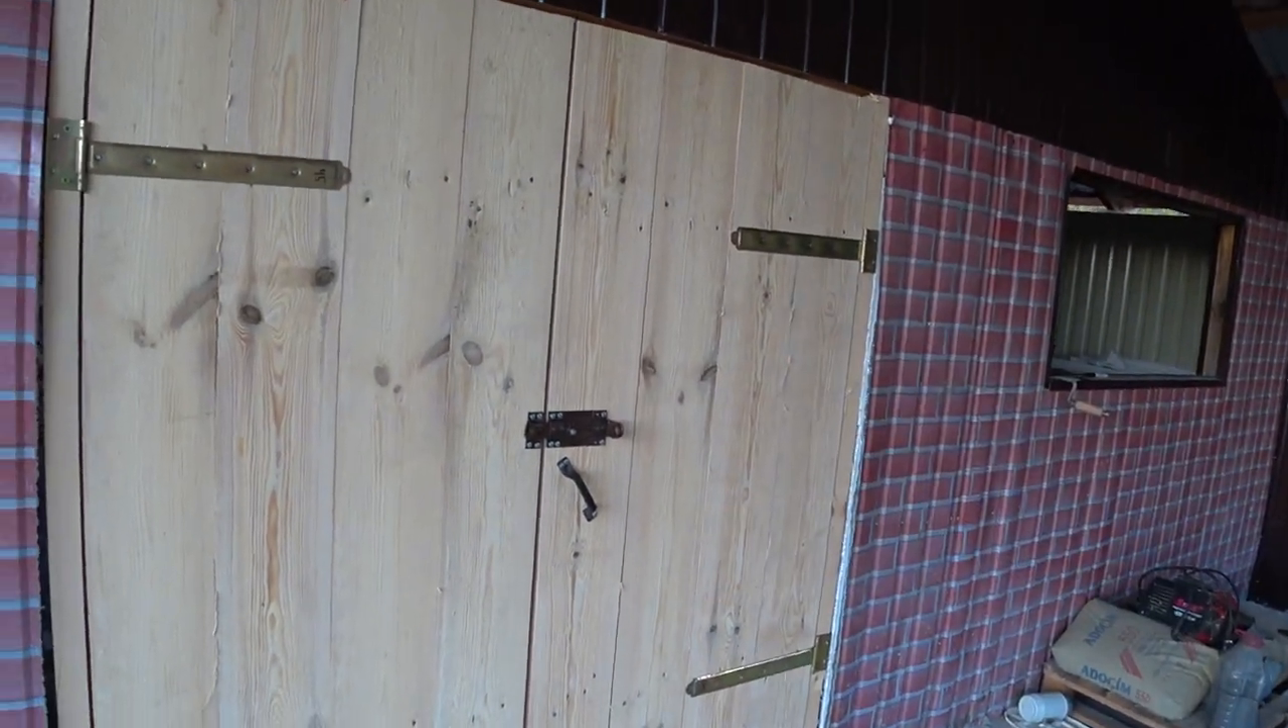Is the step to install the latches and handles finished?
Yes.